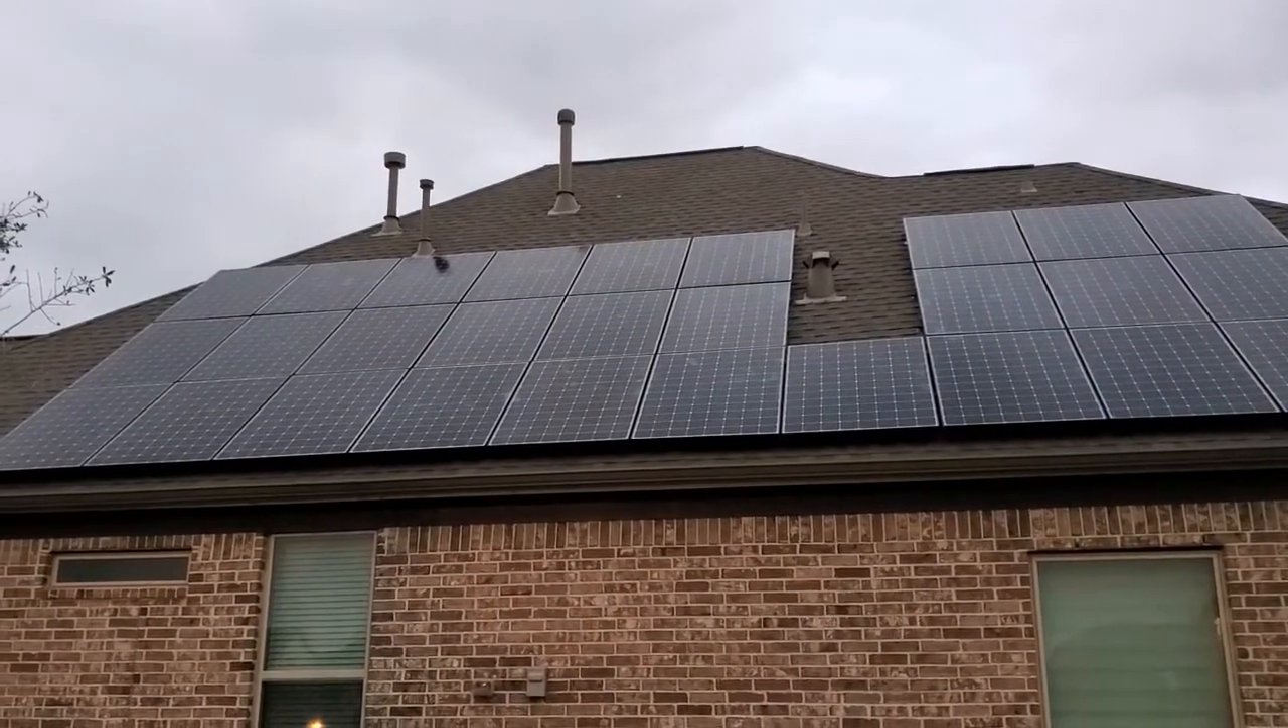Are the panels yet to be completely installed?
No.